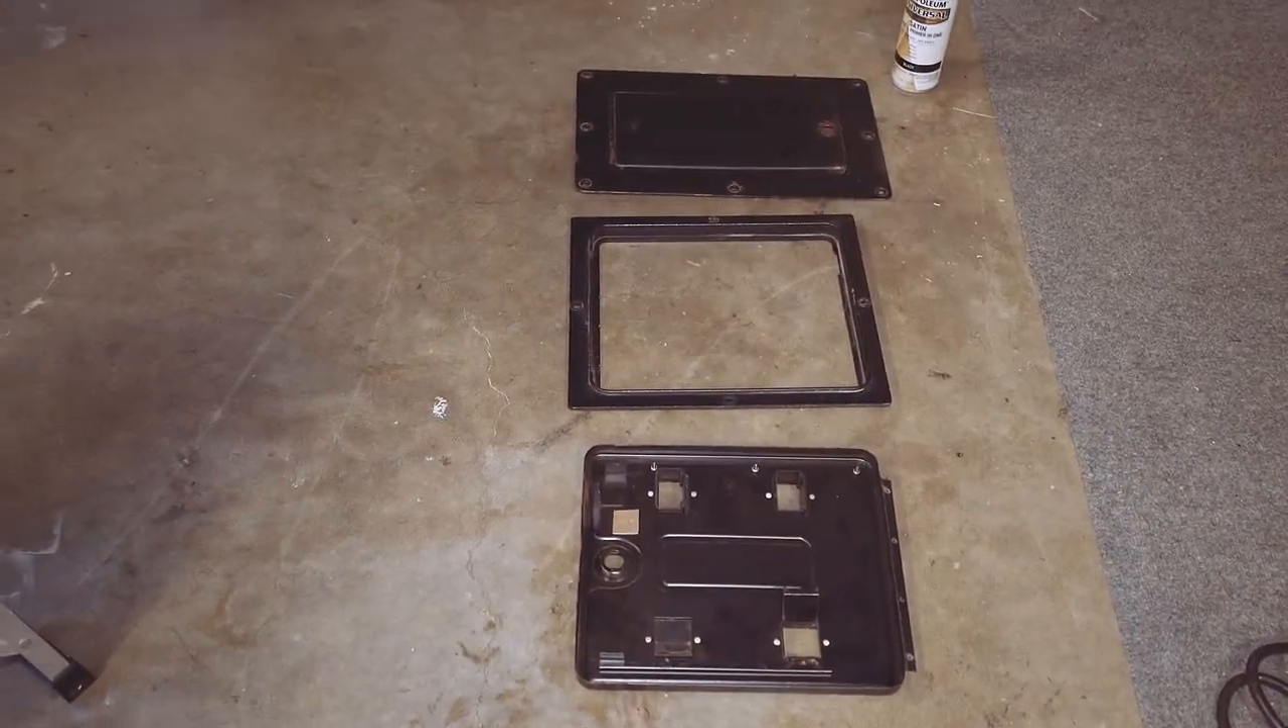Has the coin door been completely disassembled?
Yes.